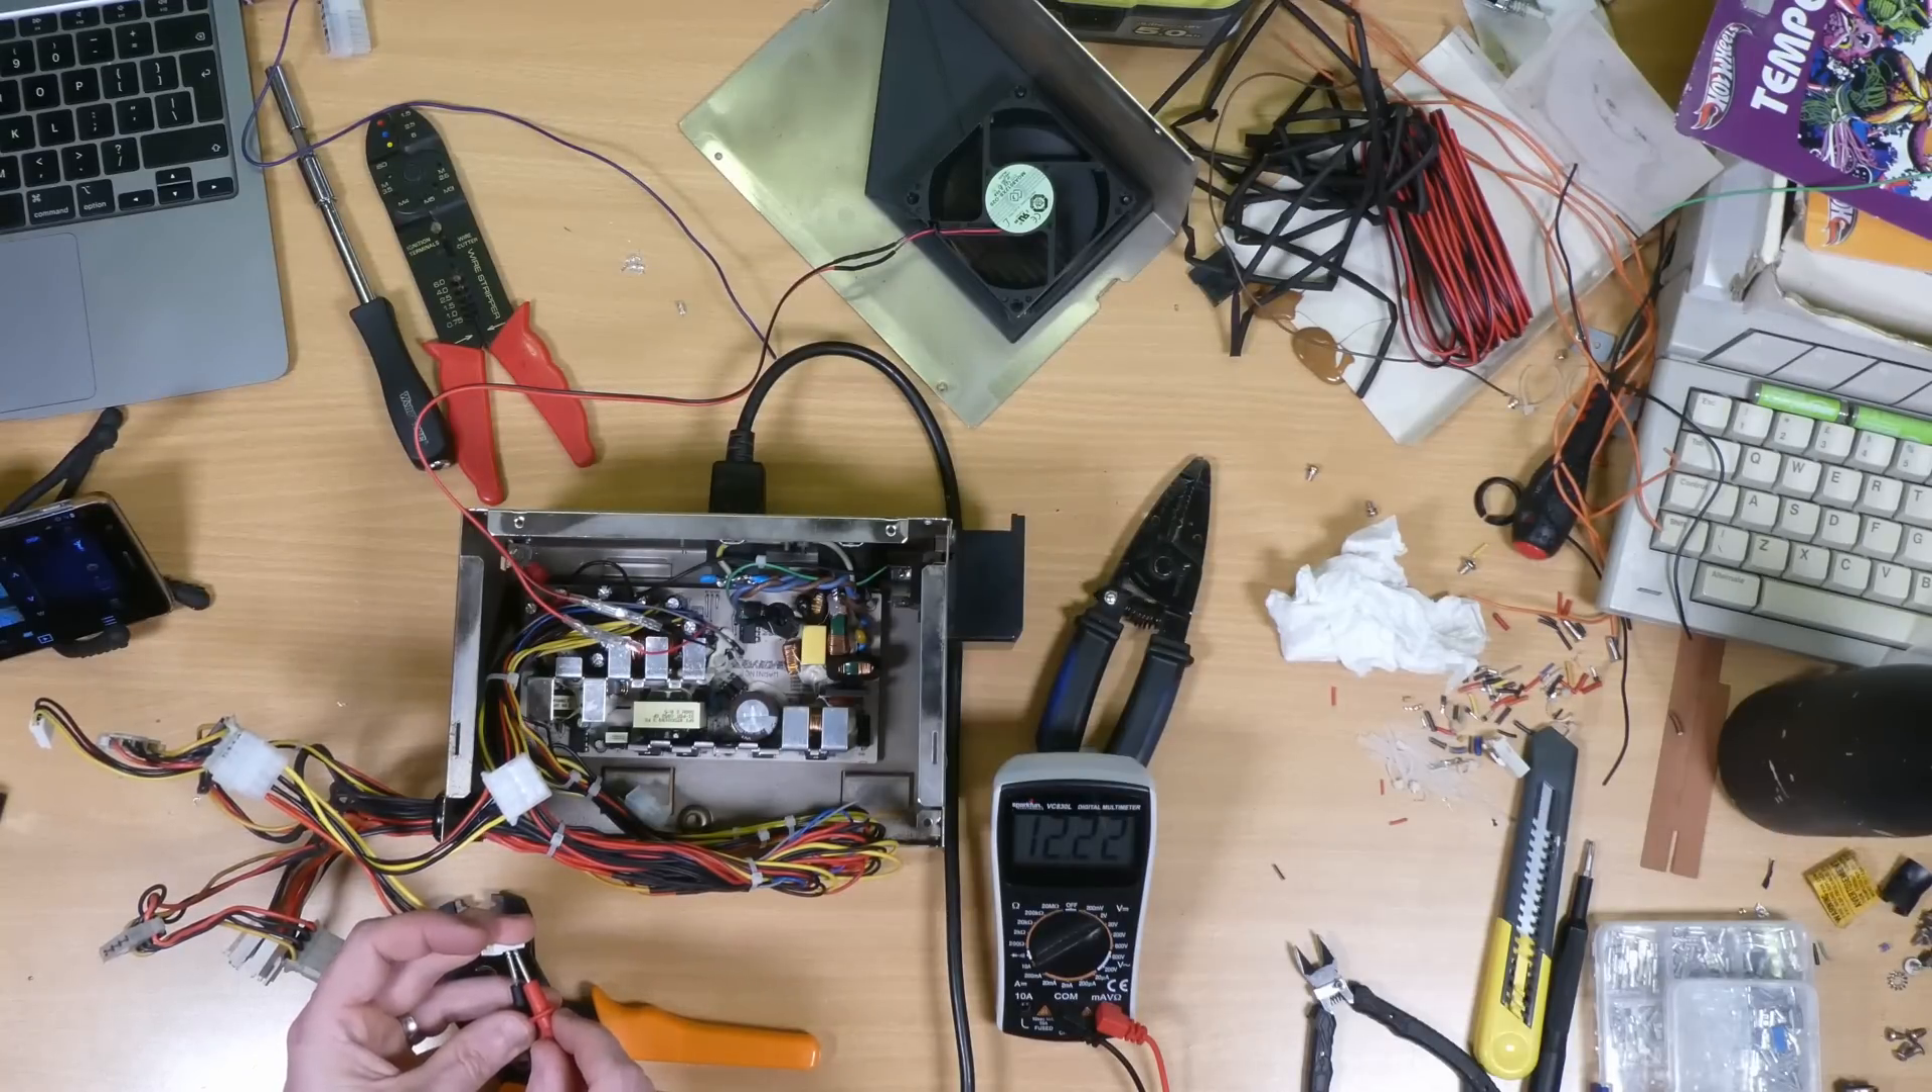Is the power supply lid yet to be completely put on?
Yes.